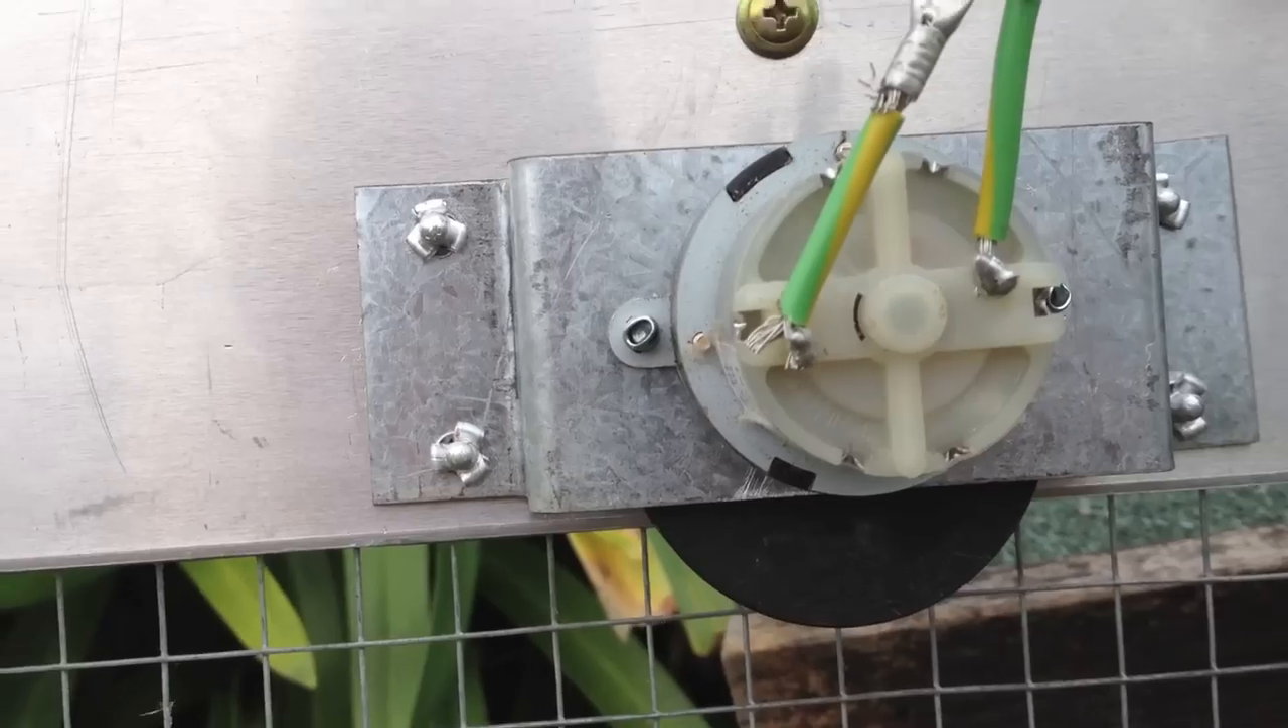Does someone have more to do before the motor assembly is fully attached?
No.